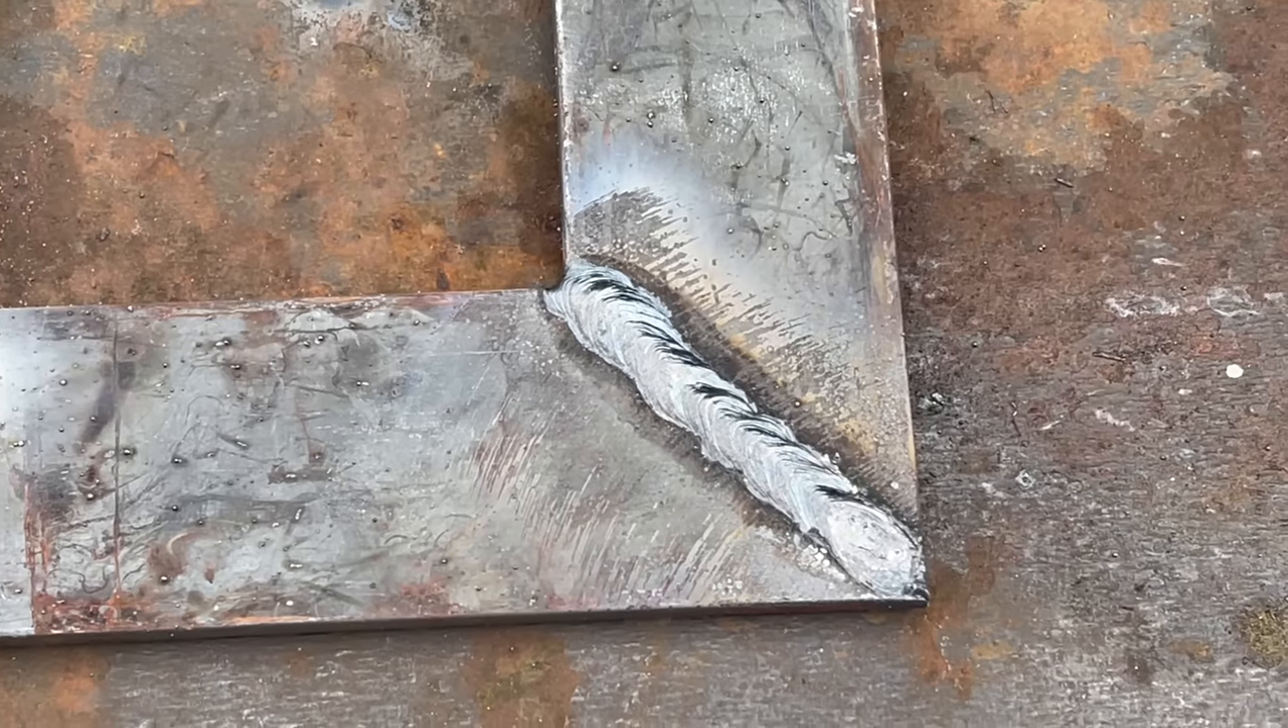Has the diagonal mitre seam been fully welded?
Yes.